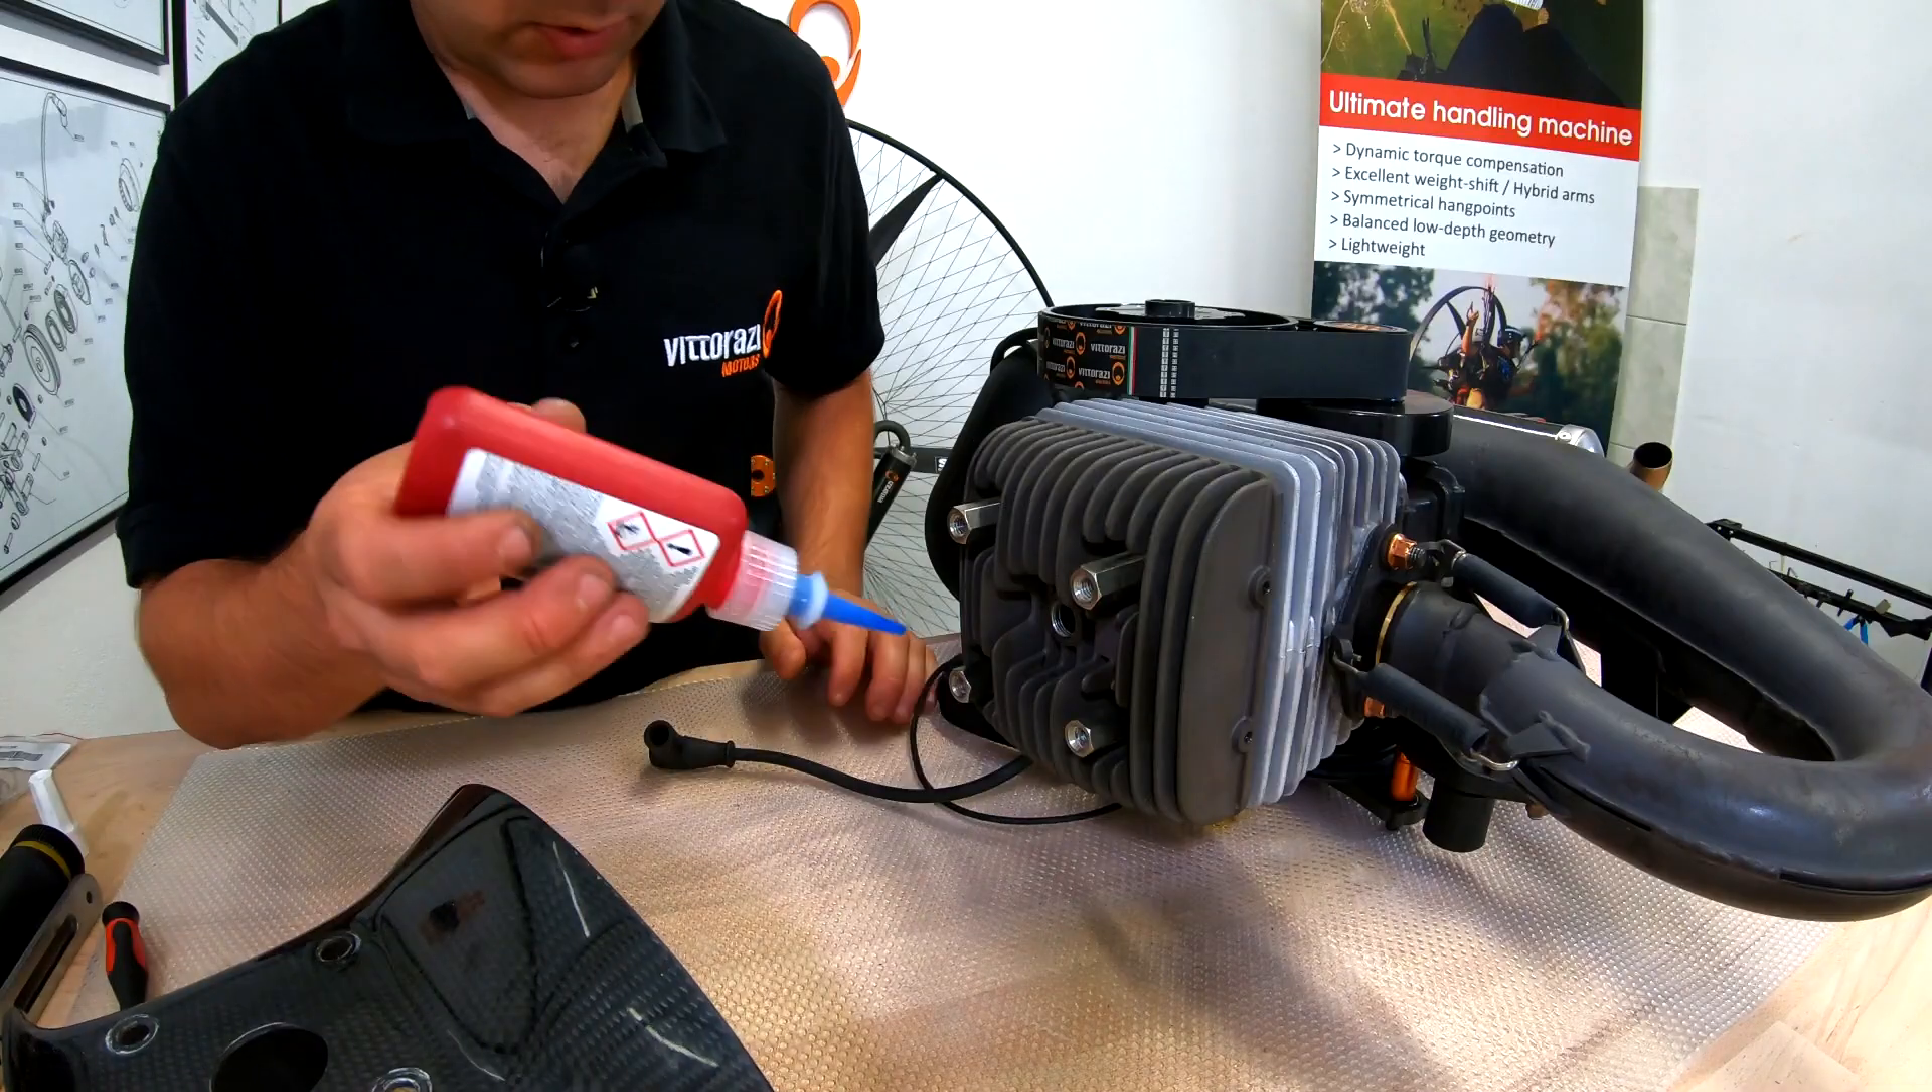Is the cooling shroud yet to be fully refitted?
Yes.